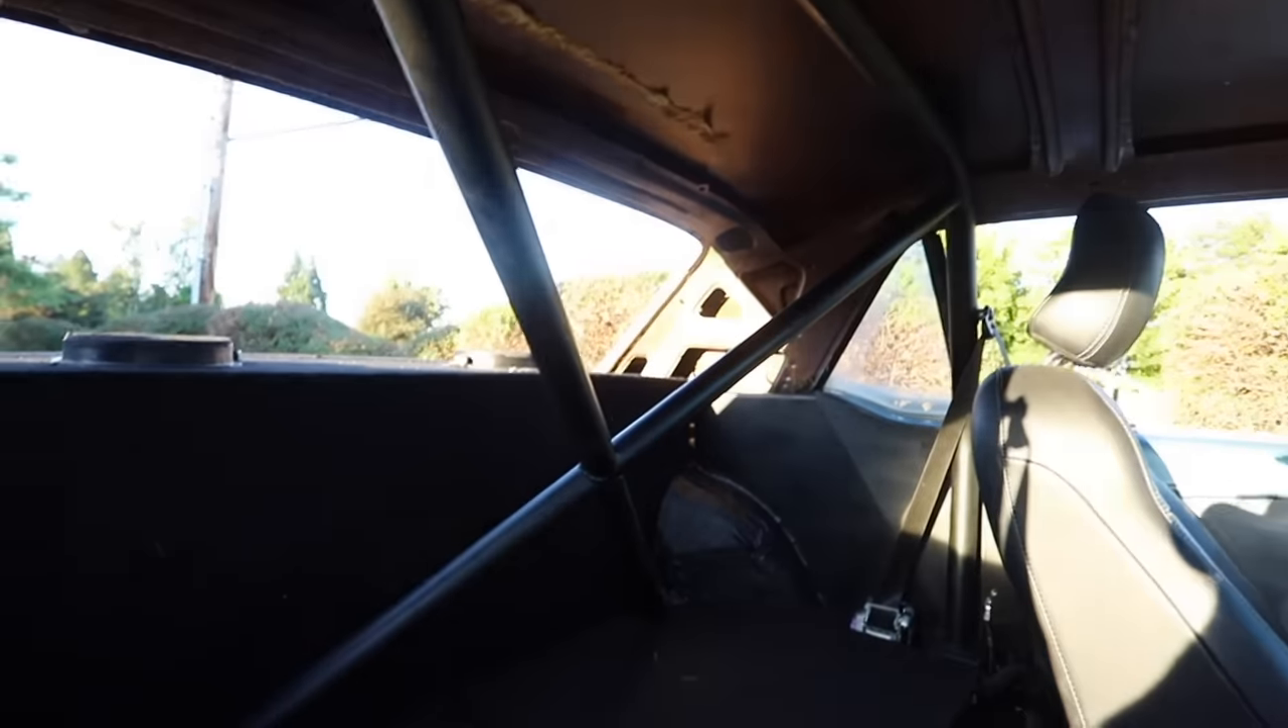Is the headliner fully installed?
No.